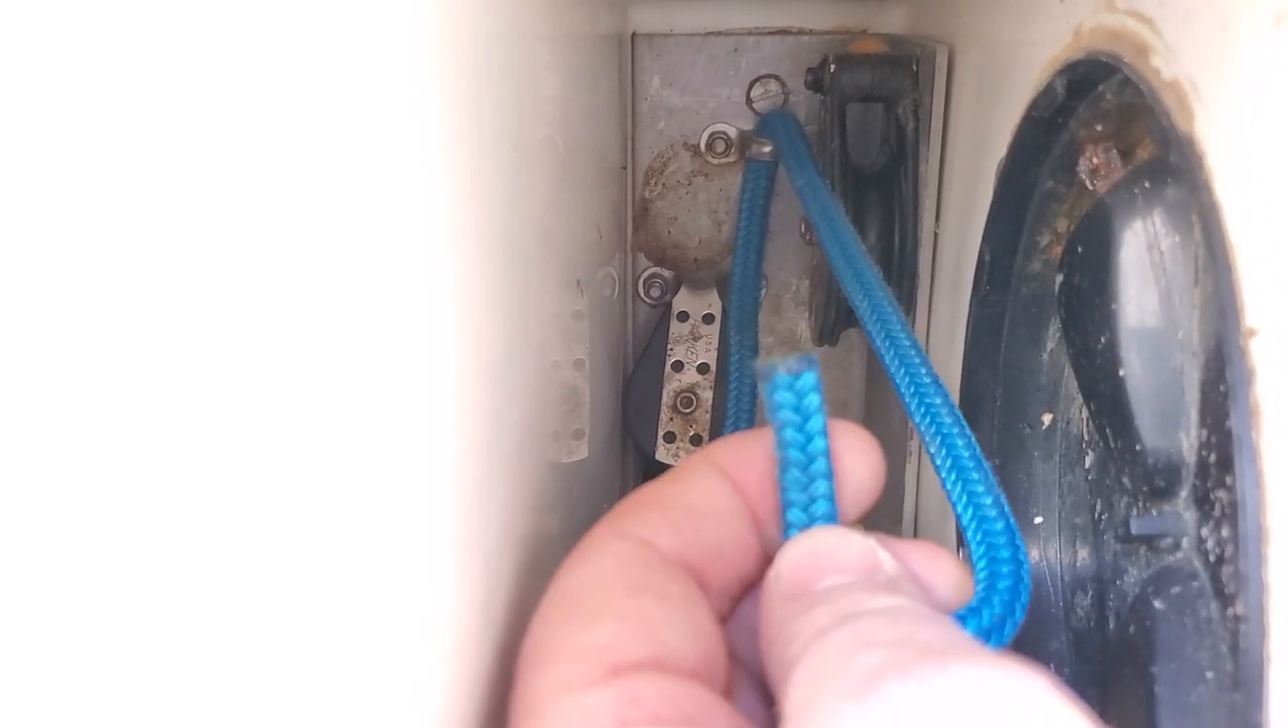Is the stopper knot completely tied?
No.